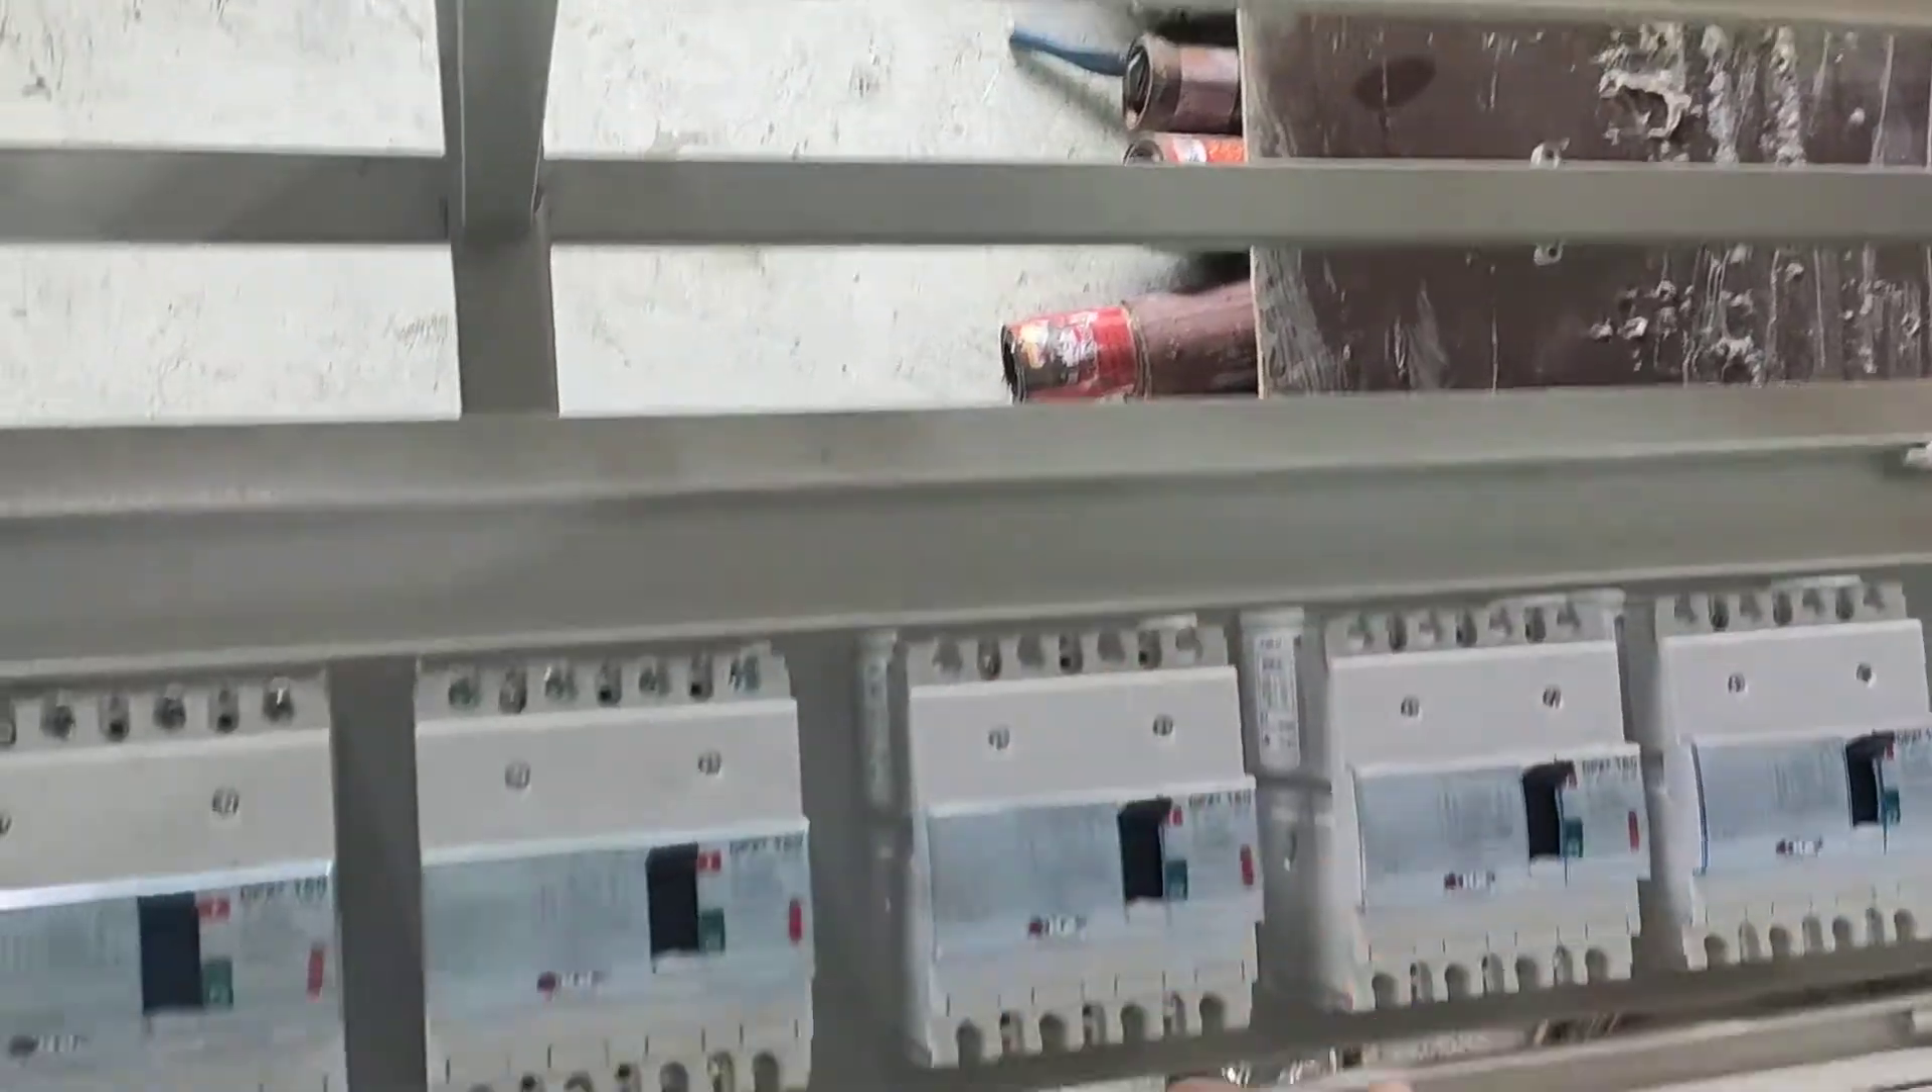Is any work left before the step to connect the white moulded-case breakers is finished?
Yes.